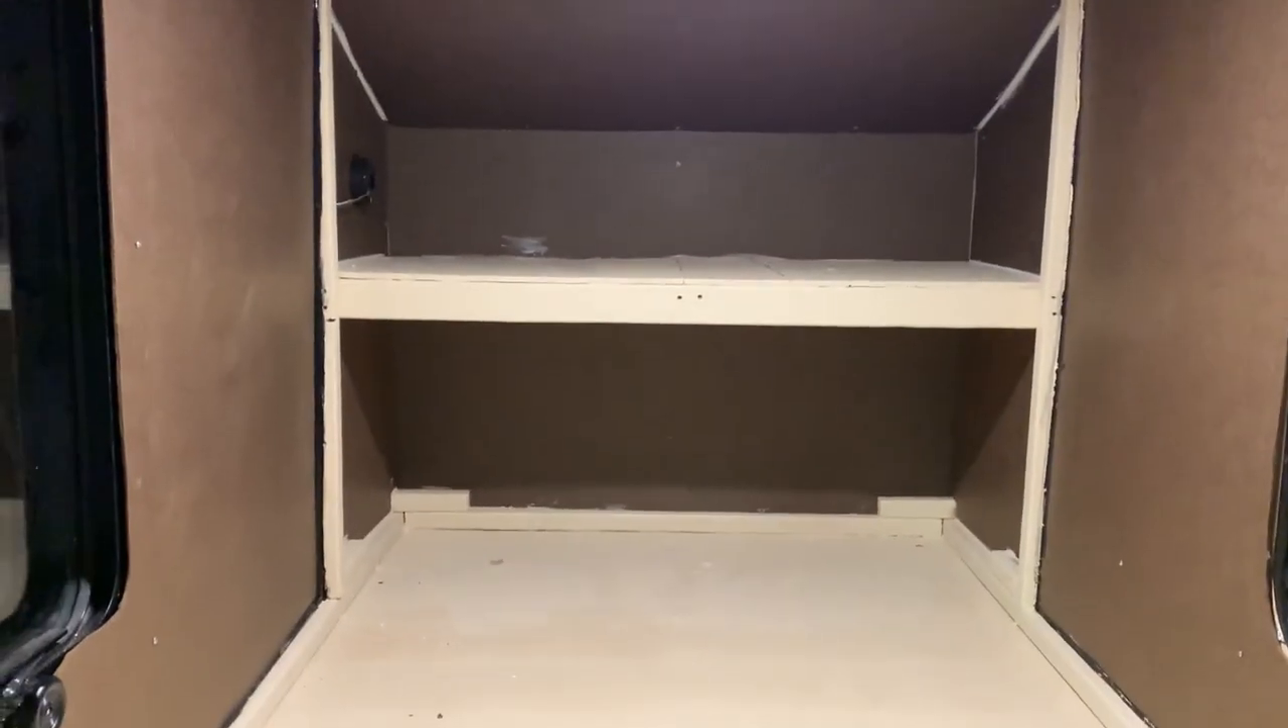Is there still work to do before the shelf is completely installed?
No.